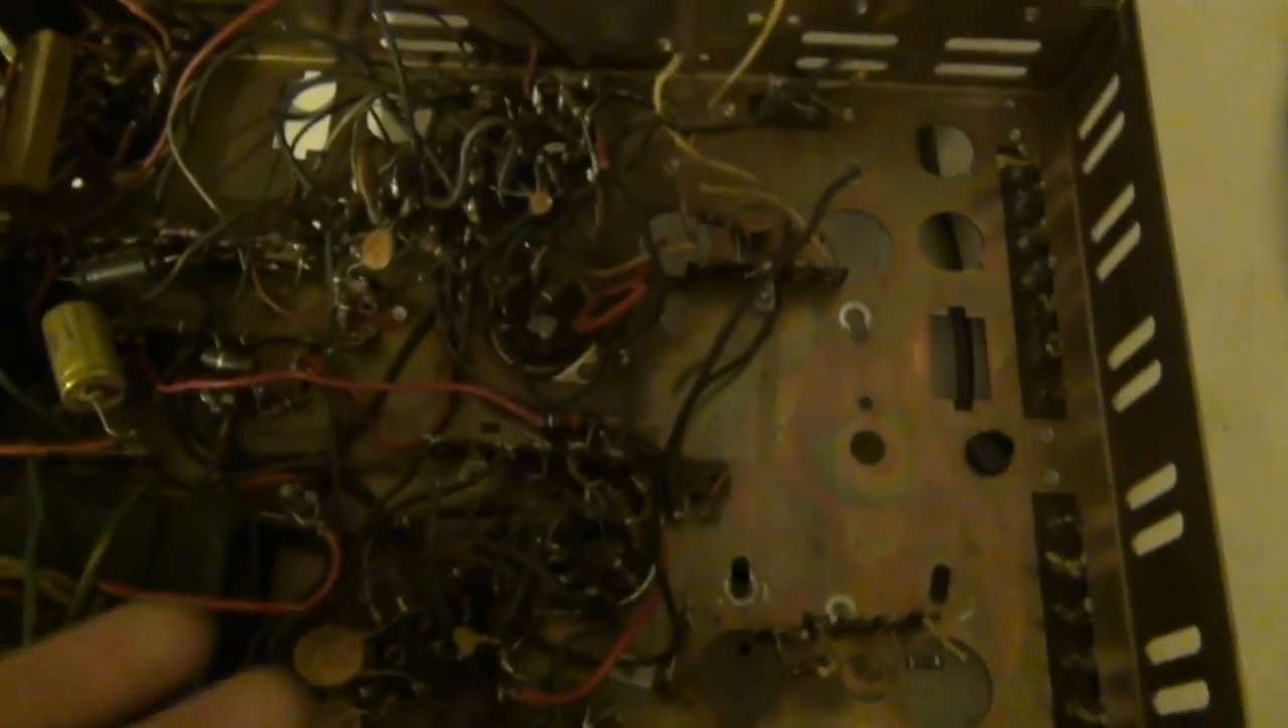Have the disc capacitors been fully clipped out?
No.